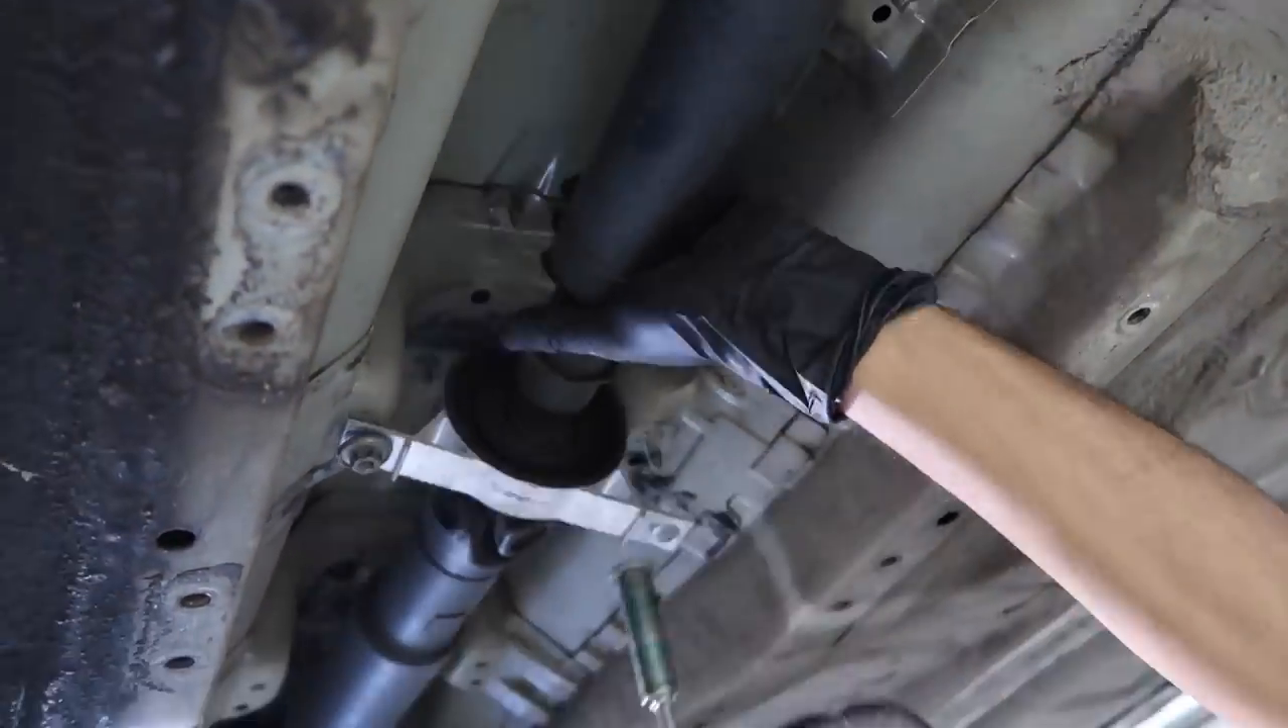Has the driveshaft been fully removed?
No.